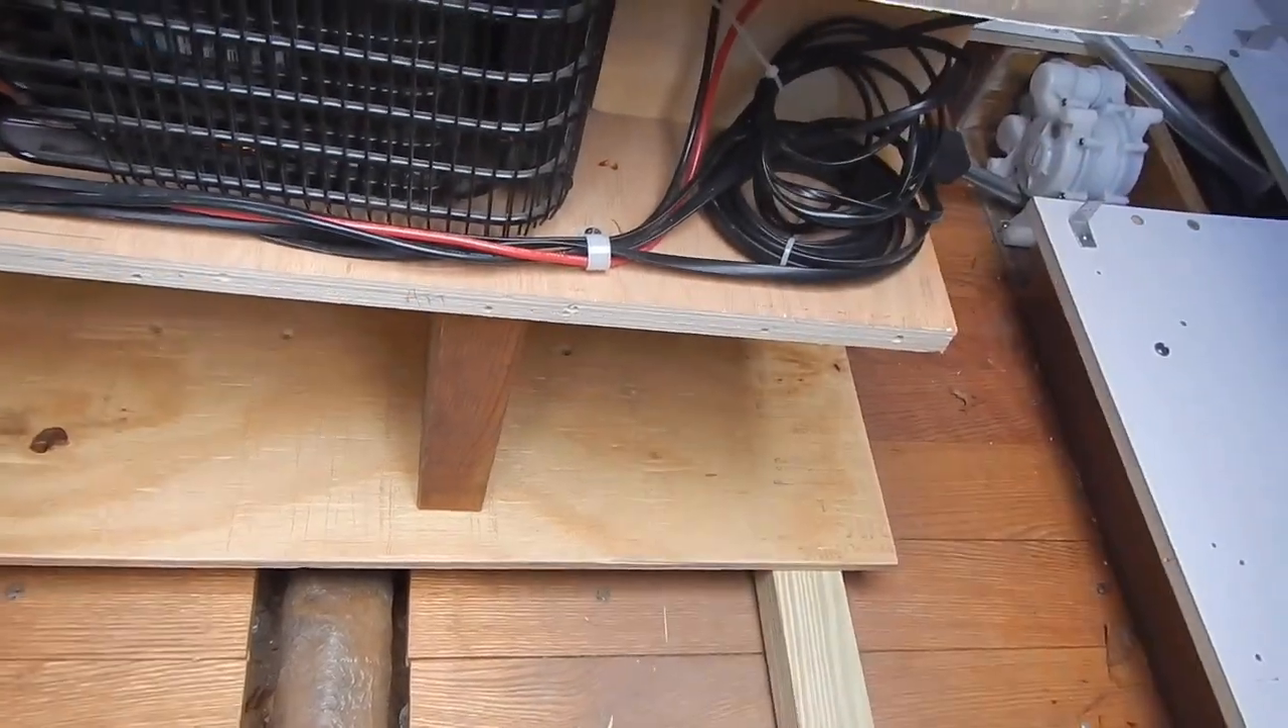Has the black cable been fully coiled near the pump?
Yes.